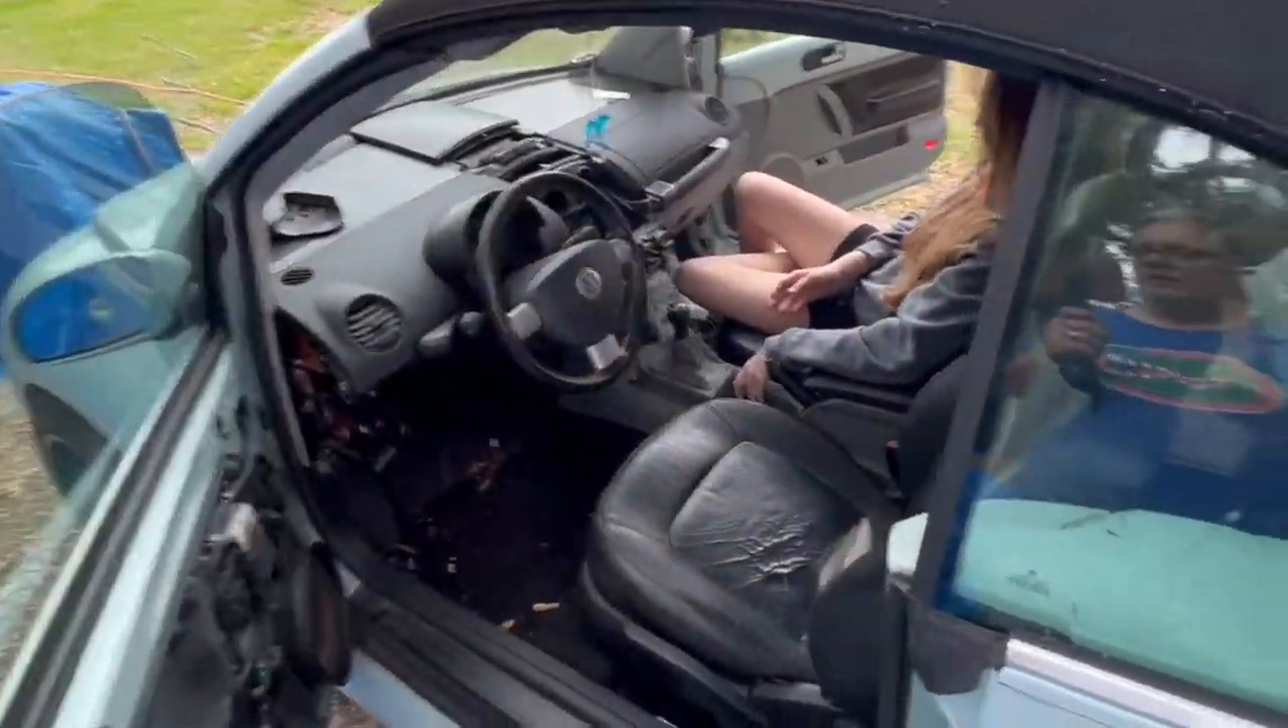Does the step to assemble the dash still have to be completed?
Yes.